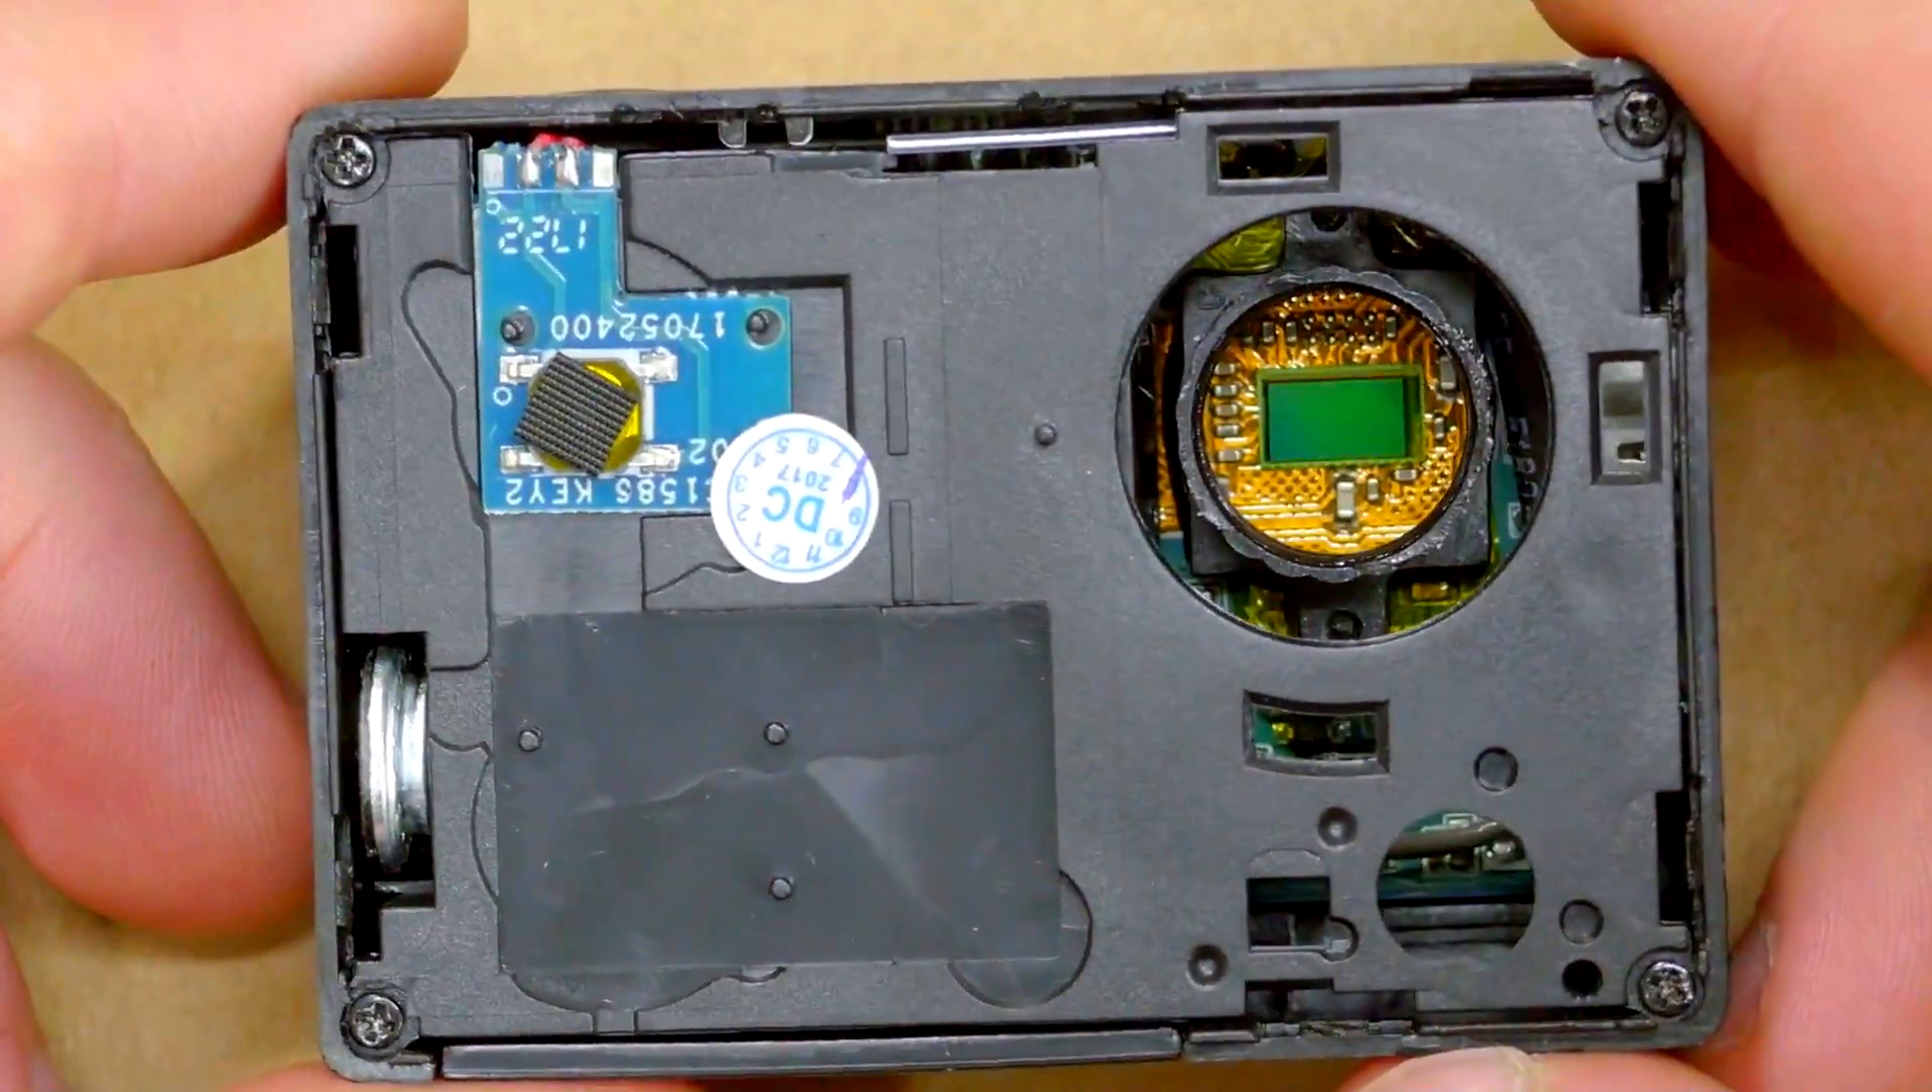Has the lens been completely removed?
Yes.